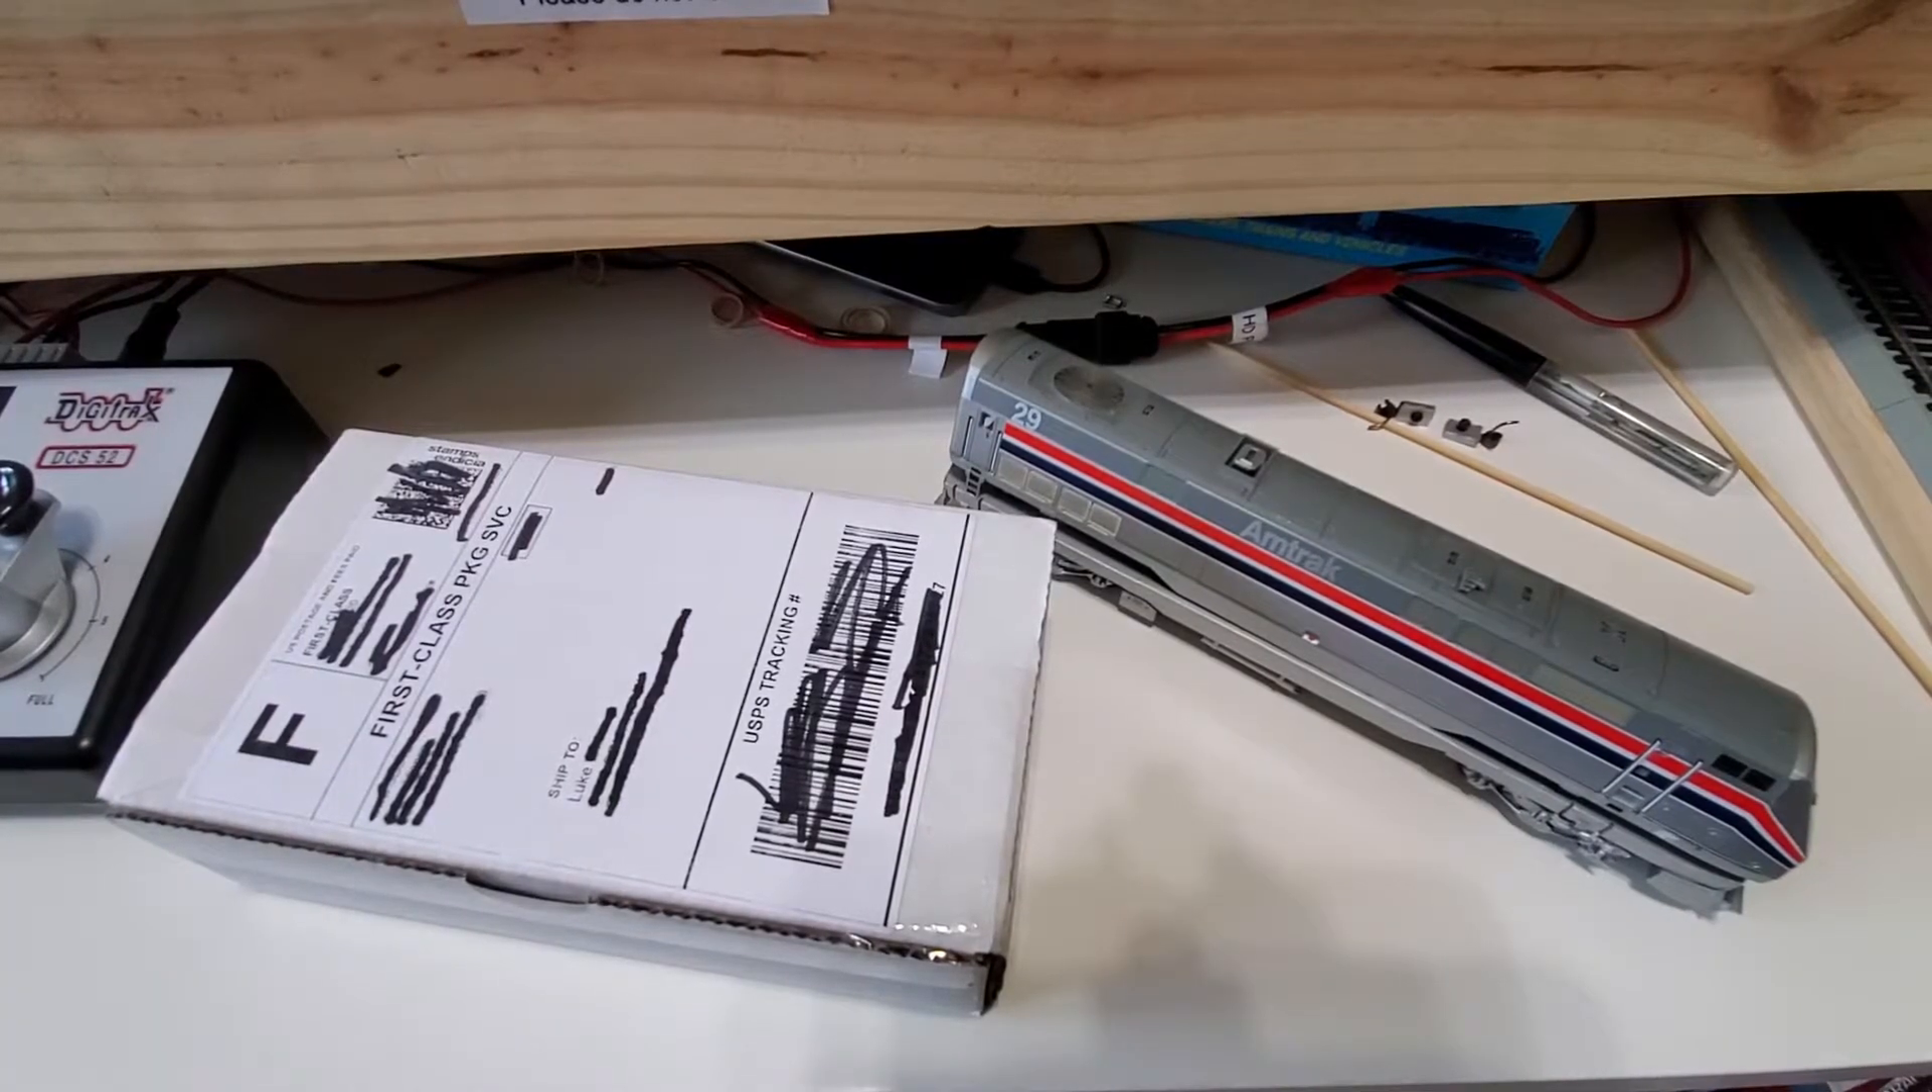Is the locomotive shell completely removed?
No.